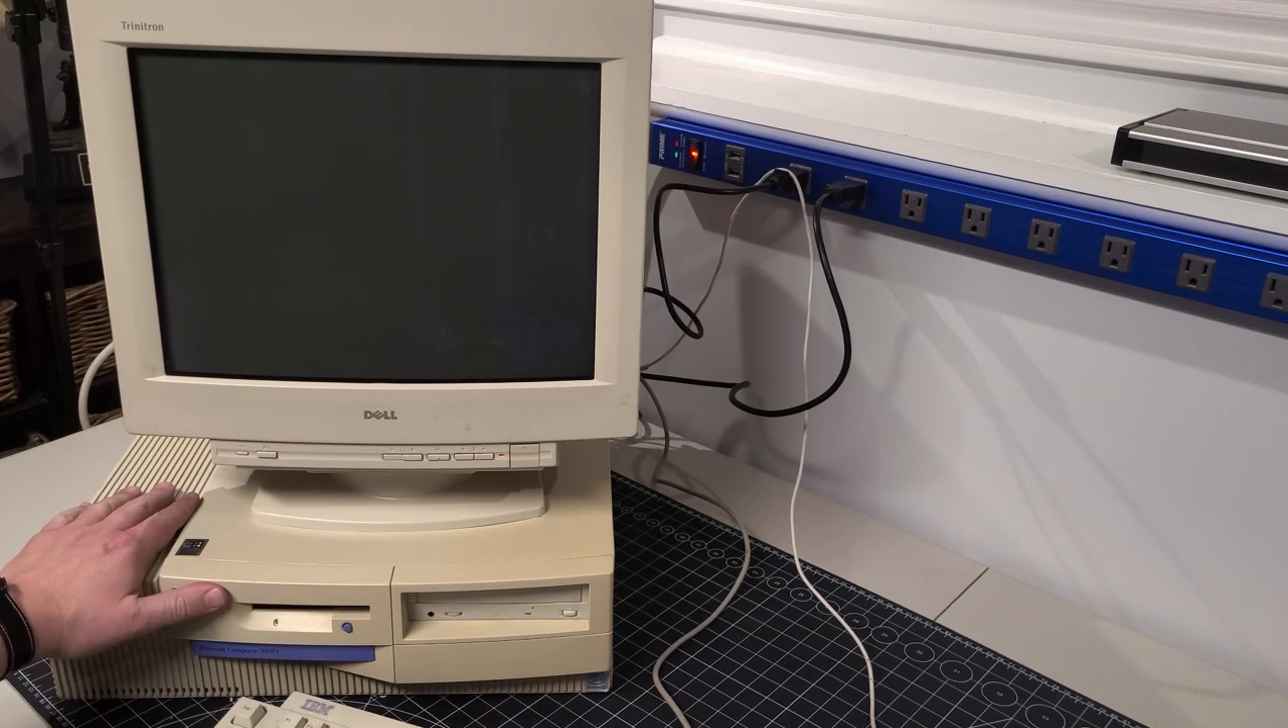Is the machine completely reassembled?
Yes.